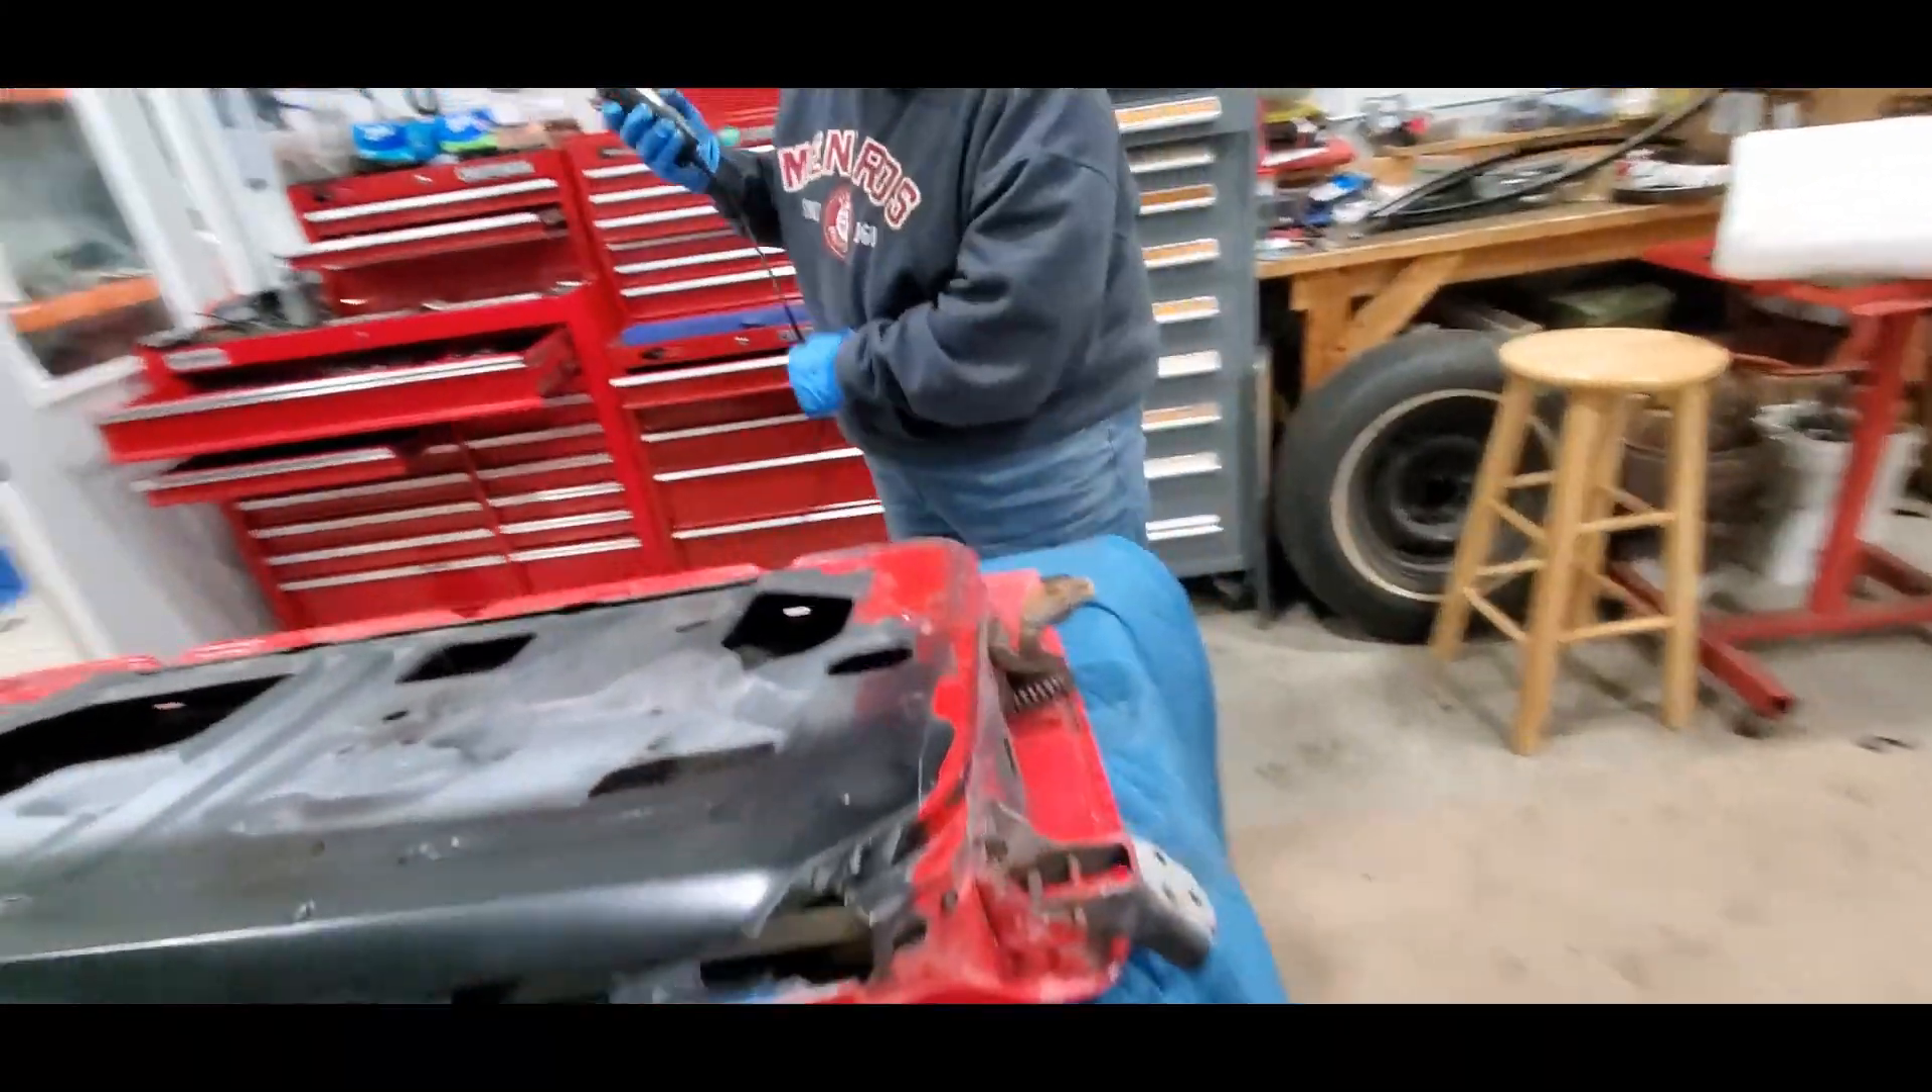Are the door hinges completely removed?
No.